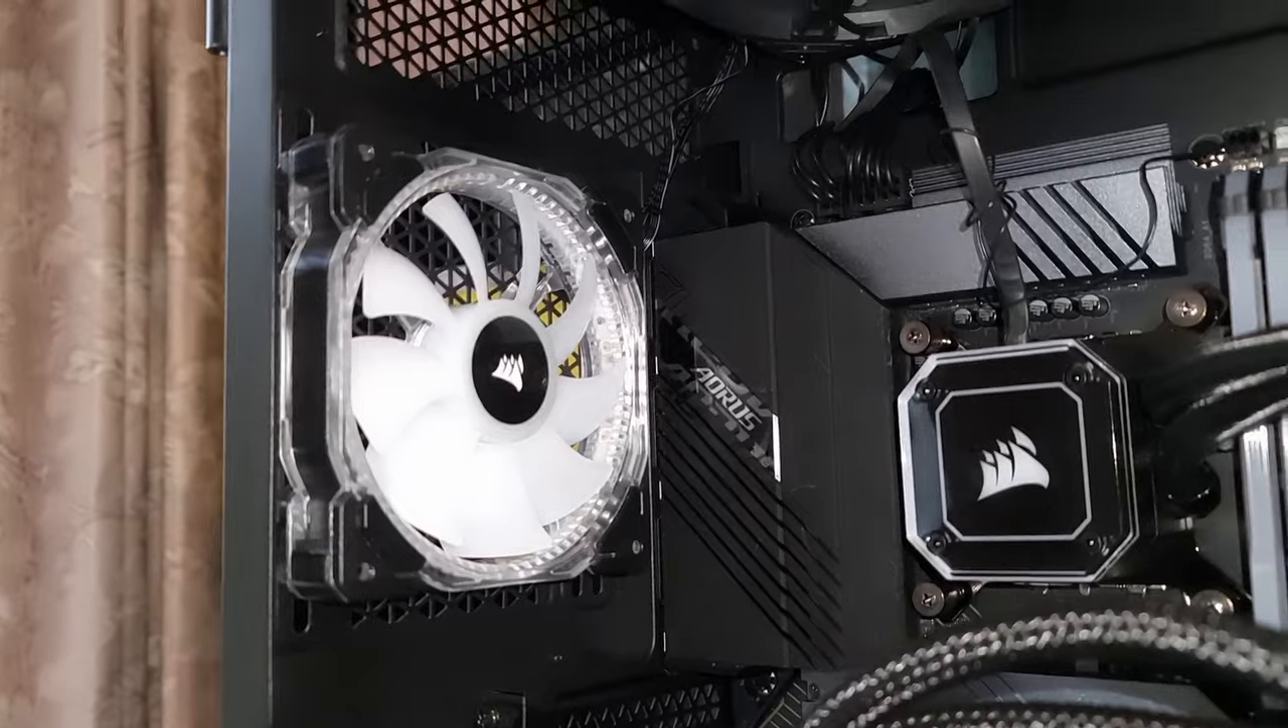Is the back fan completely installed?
Yes.